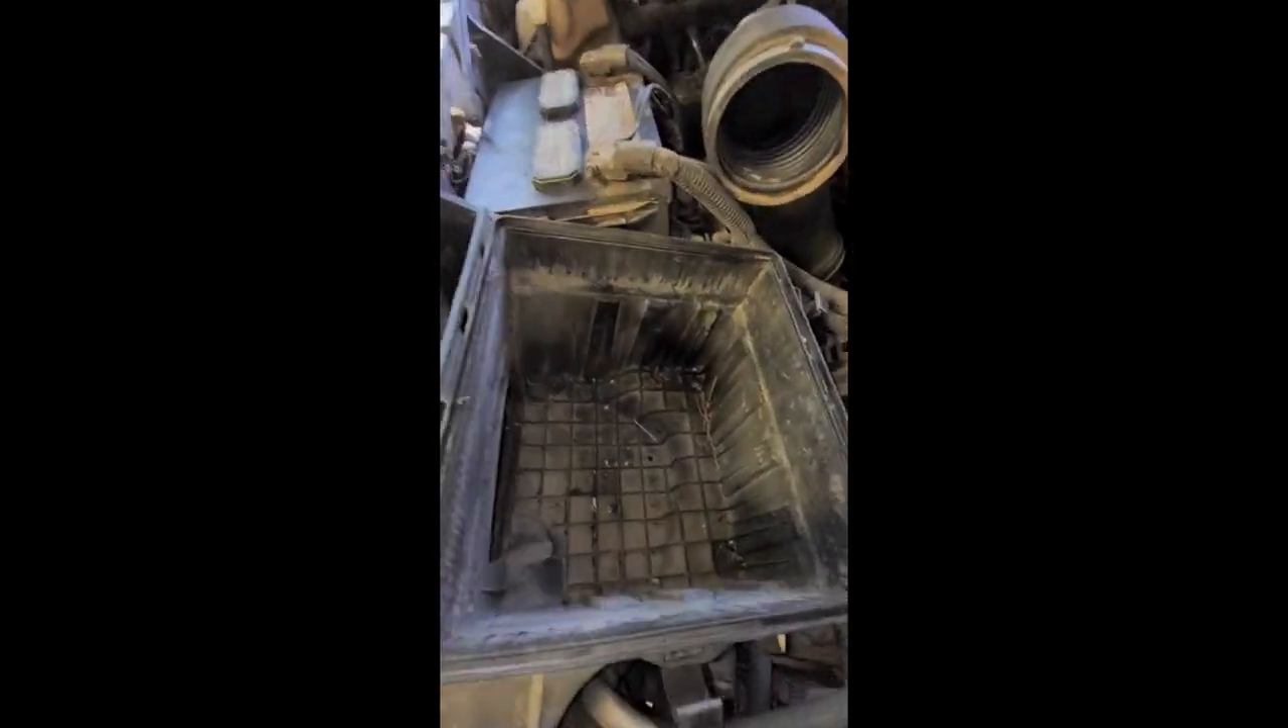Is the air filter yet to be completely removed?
No.